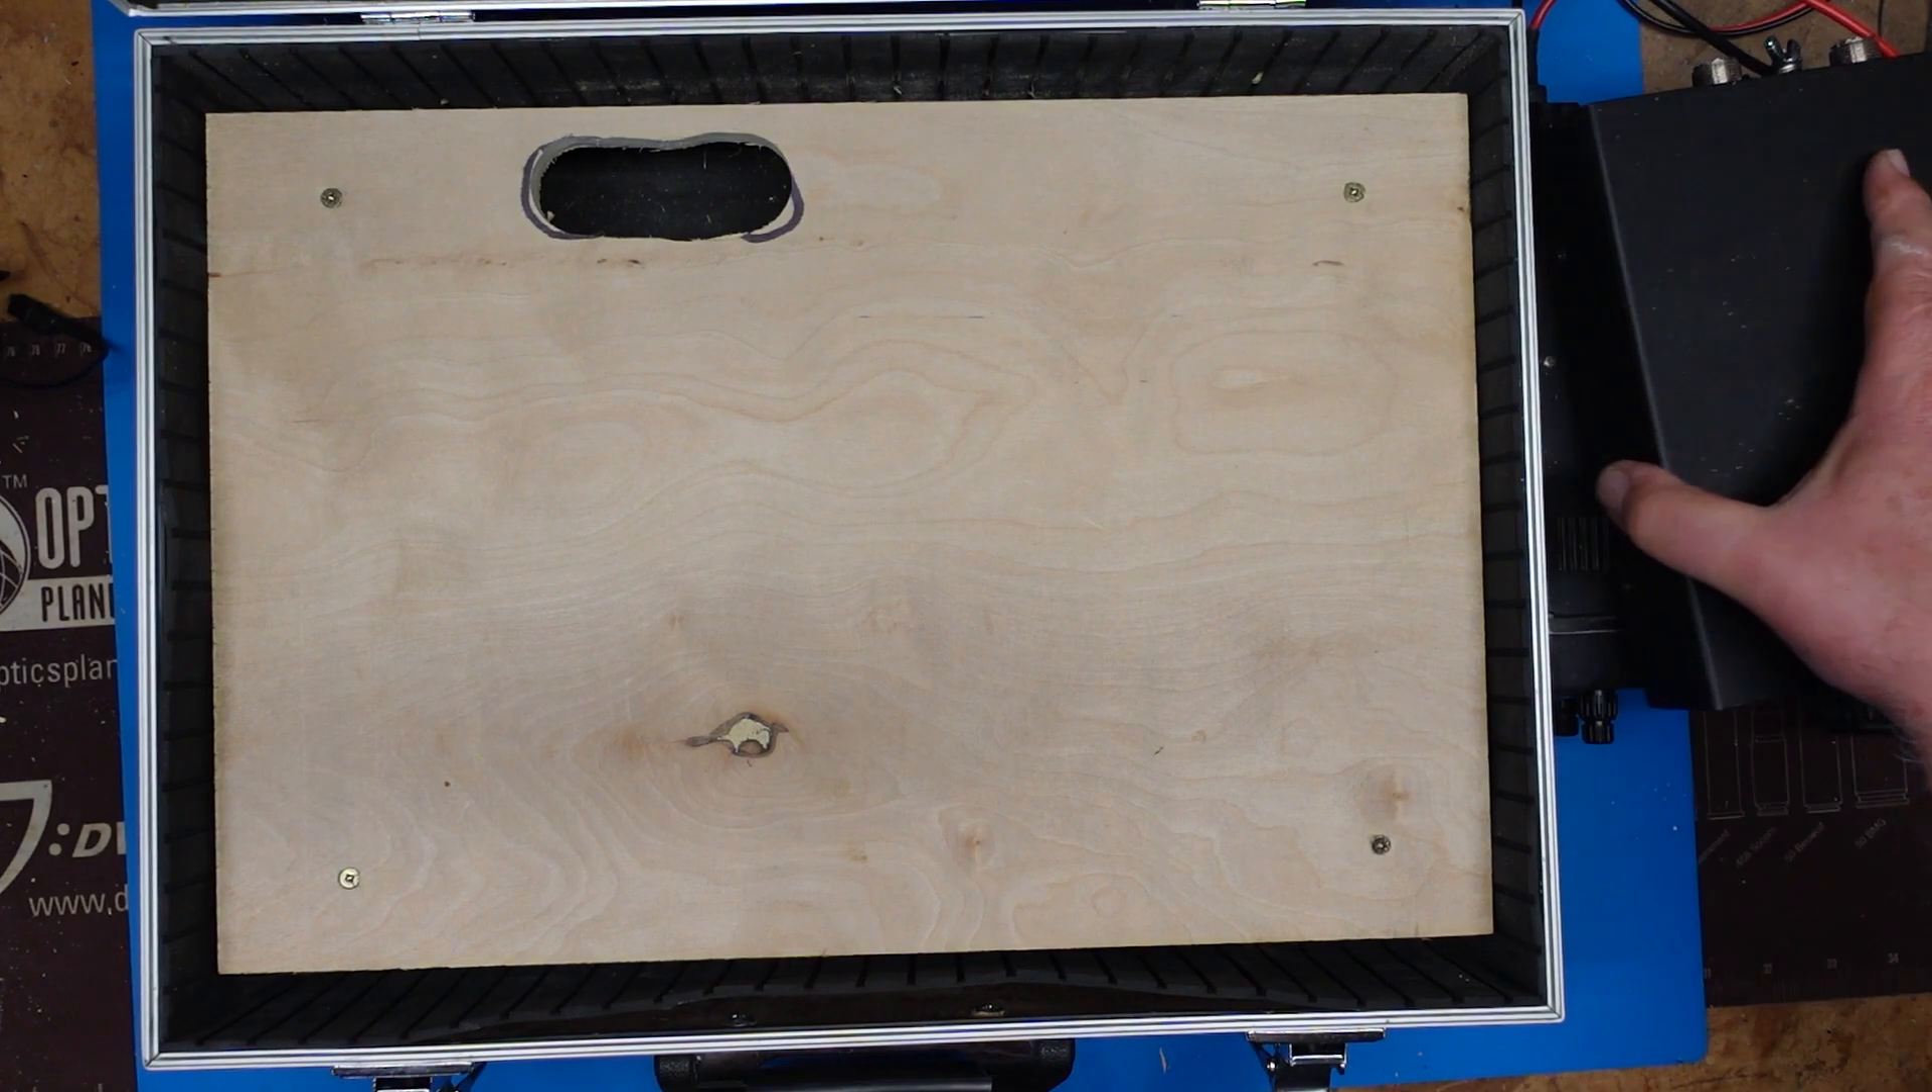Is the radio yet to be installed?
Yes.